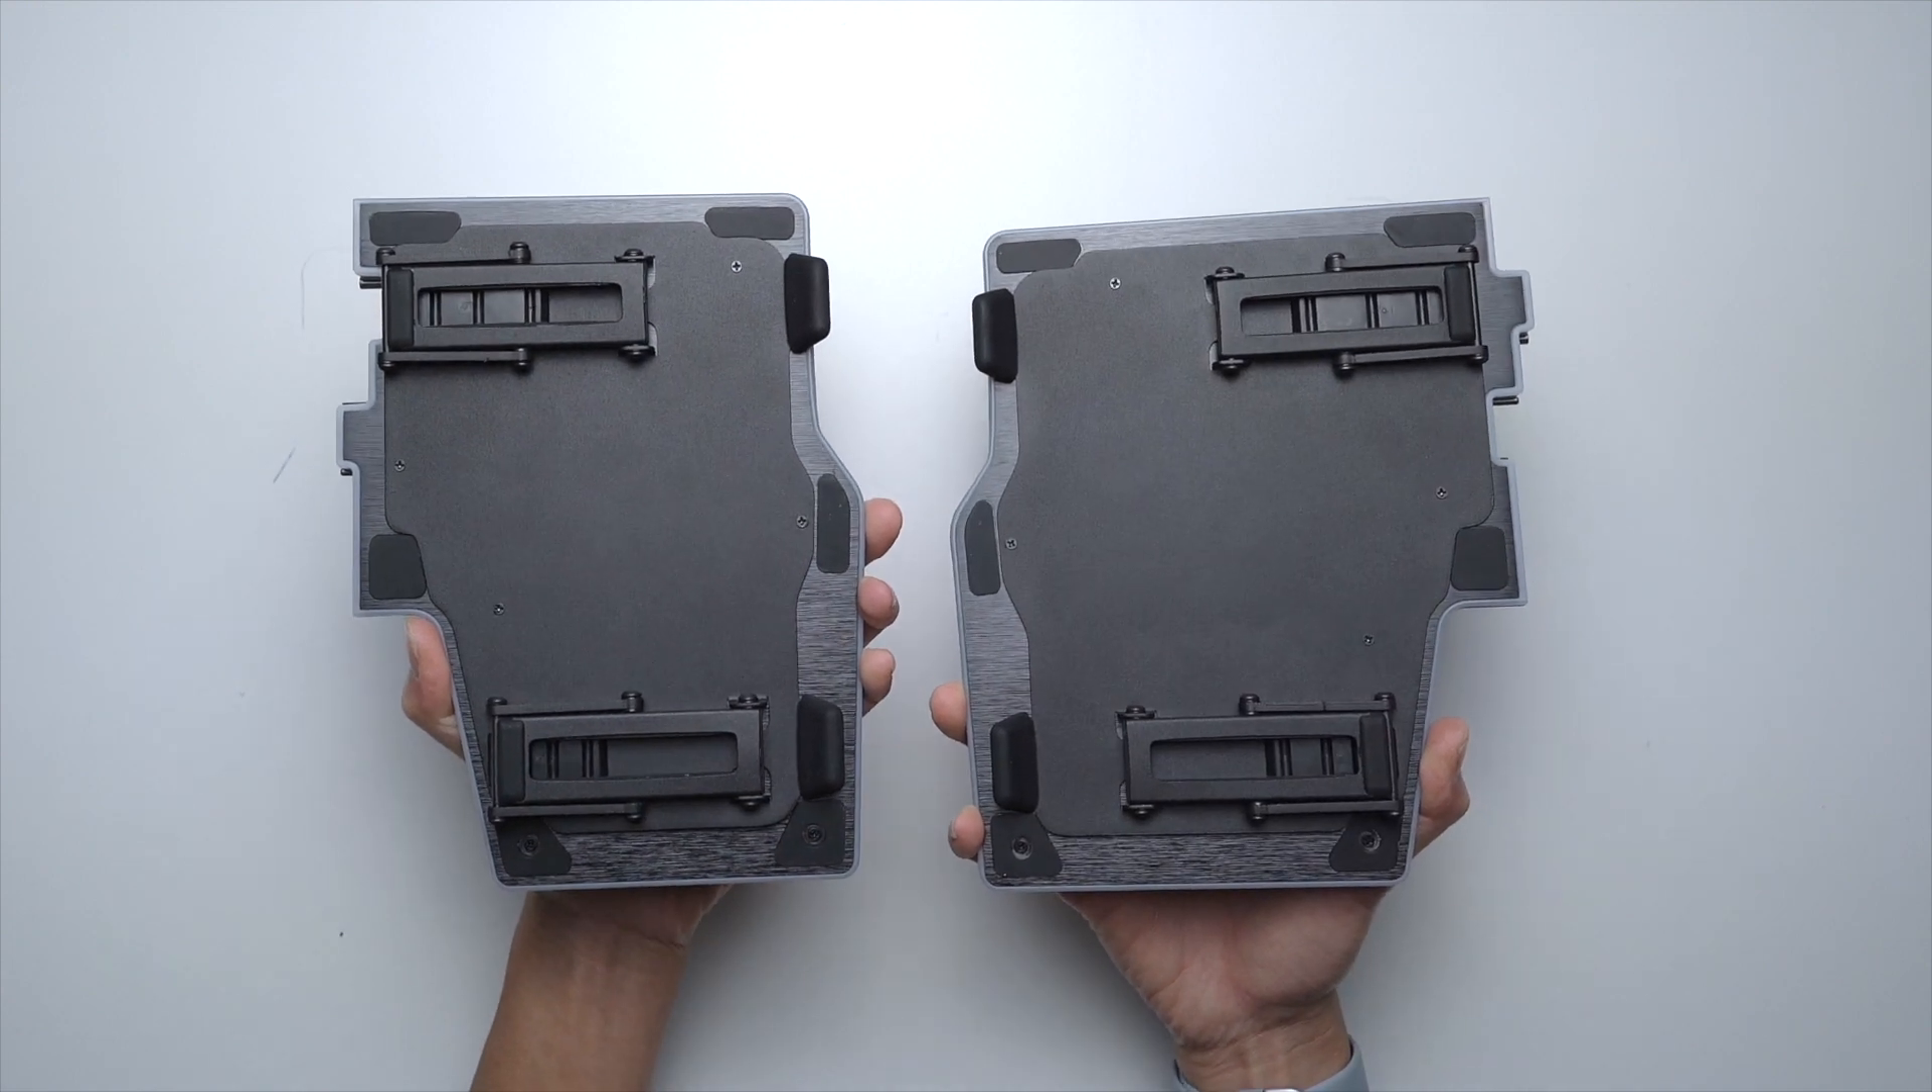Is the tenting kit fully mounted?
Yes.